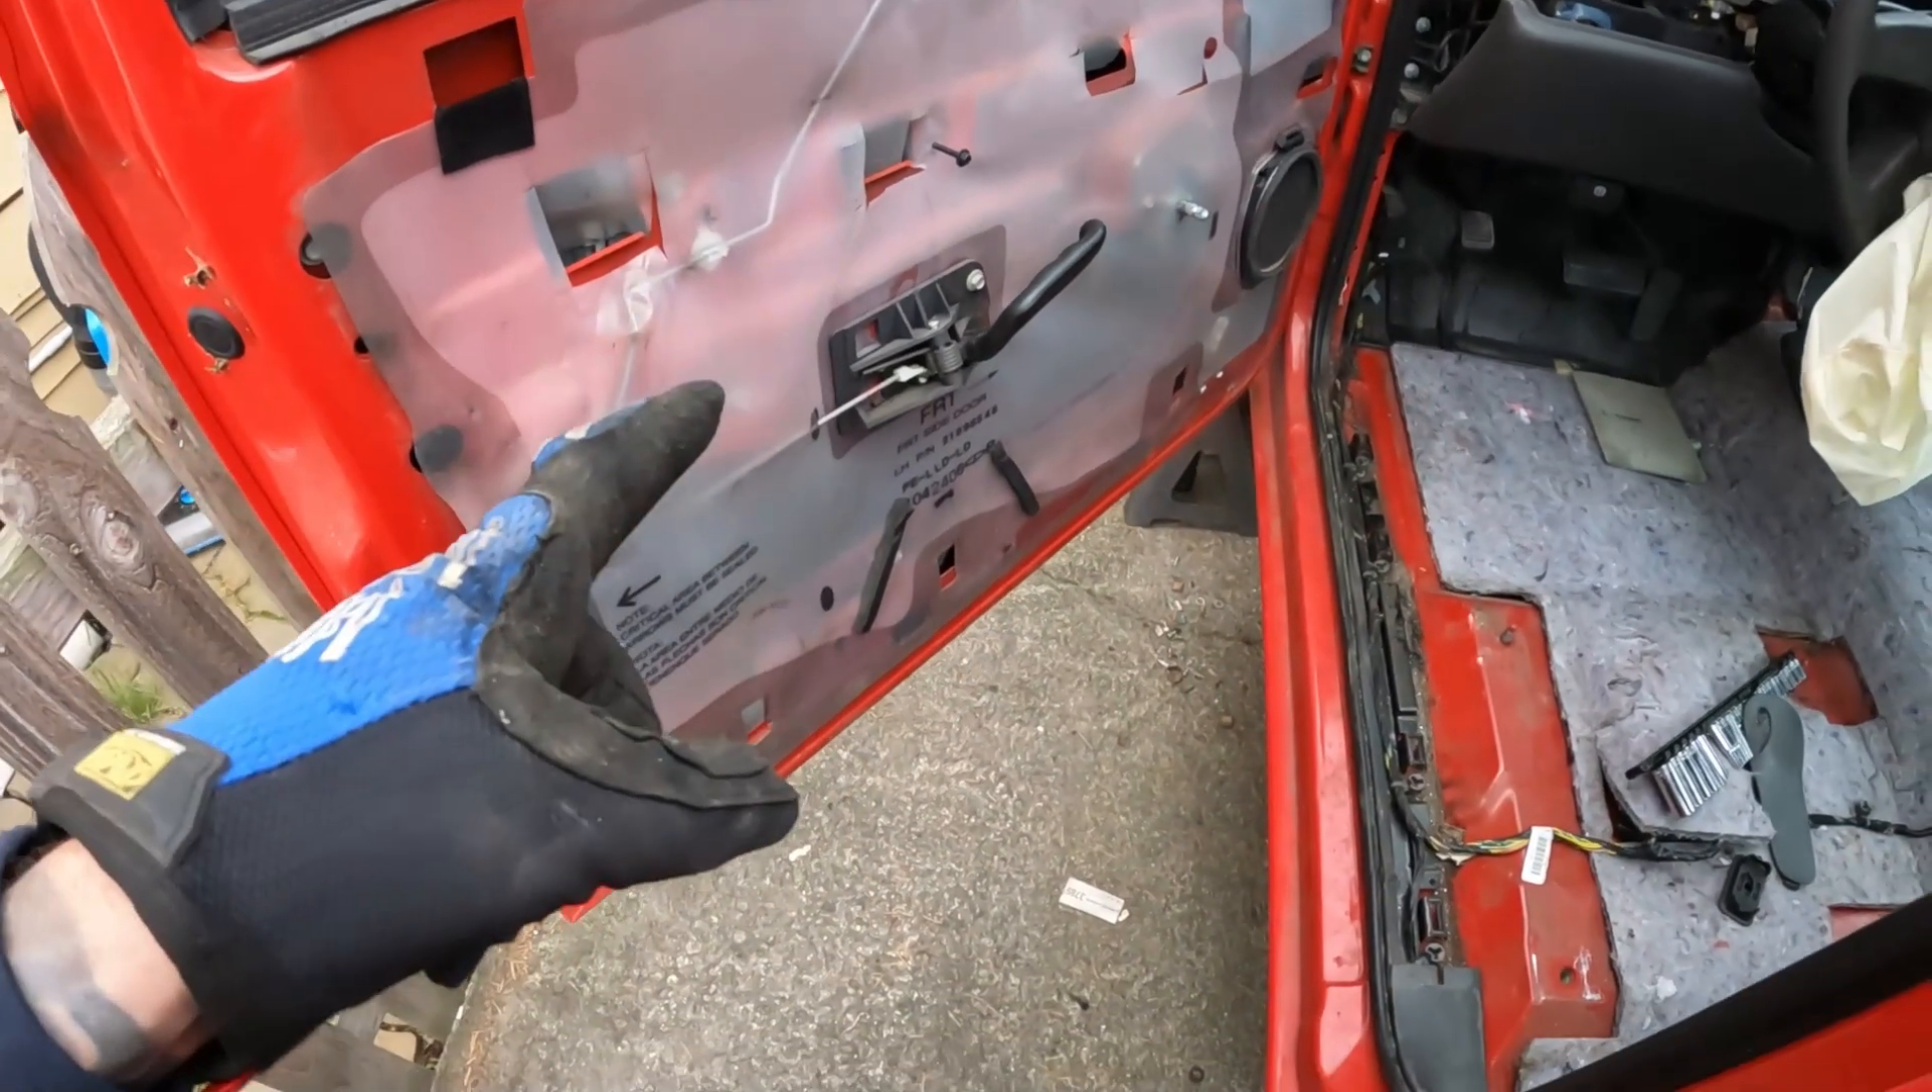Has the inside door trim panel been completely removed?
Yes.